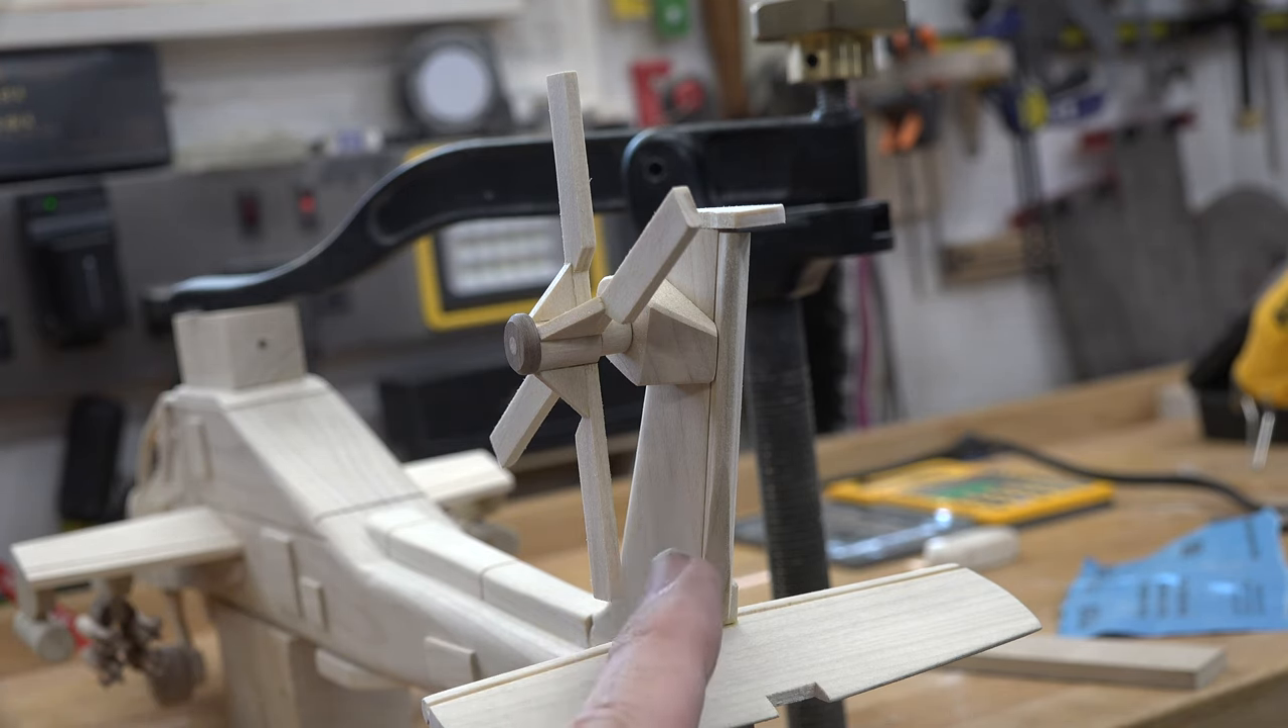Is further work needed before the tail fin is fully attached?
No.